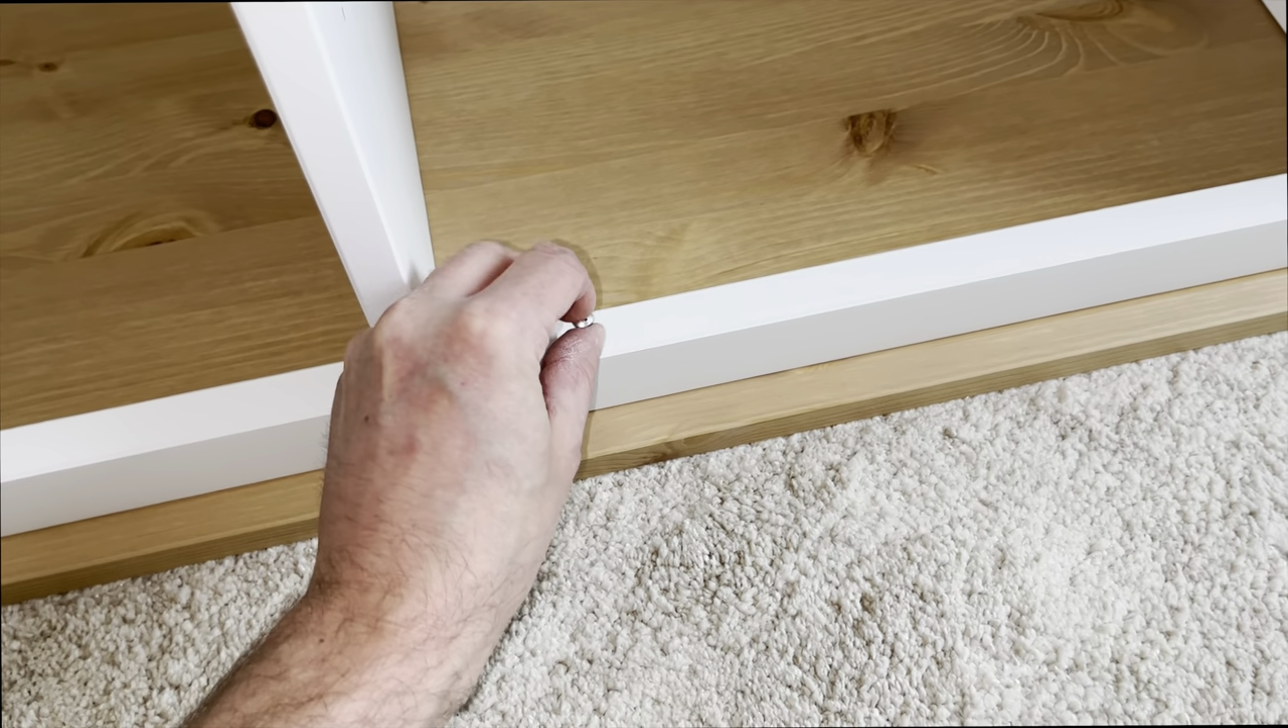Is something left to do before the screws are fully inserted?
Yes.